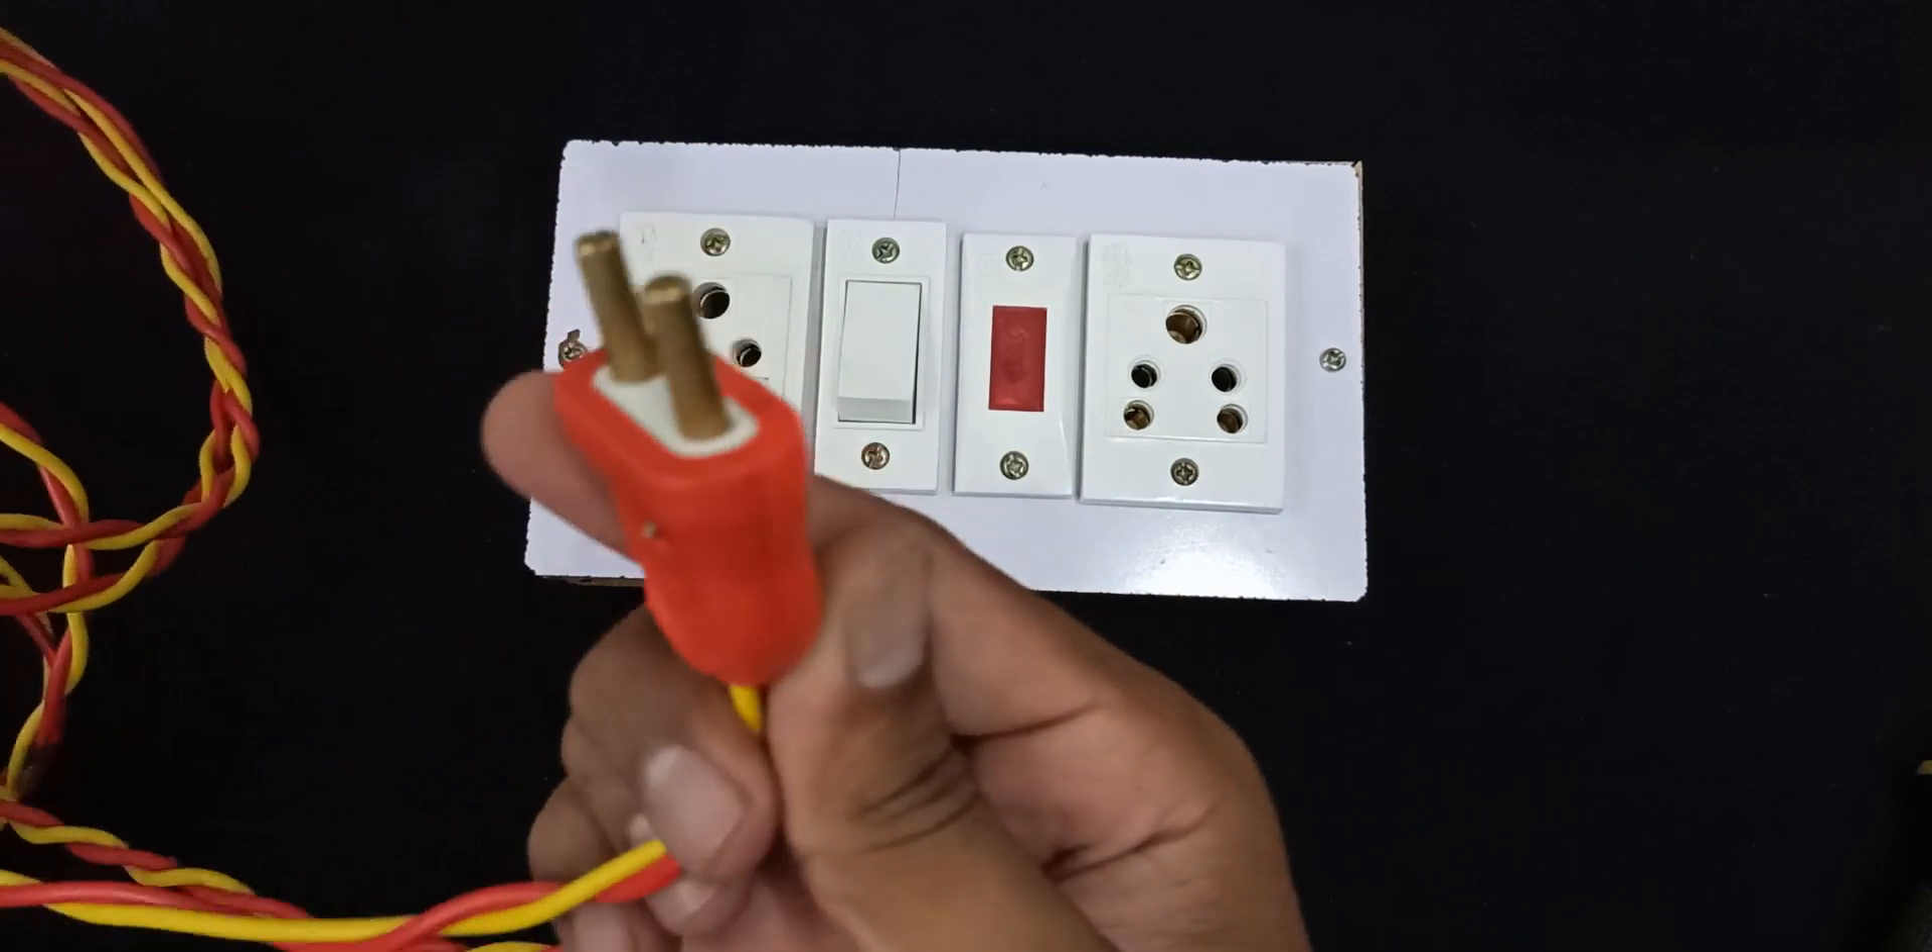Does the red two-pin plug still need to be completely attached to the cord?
No.